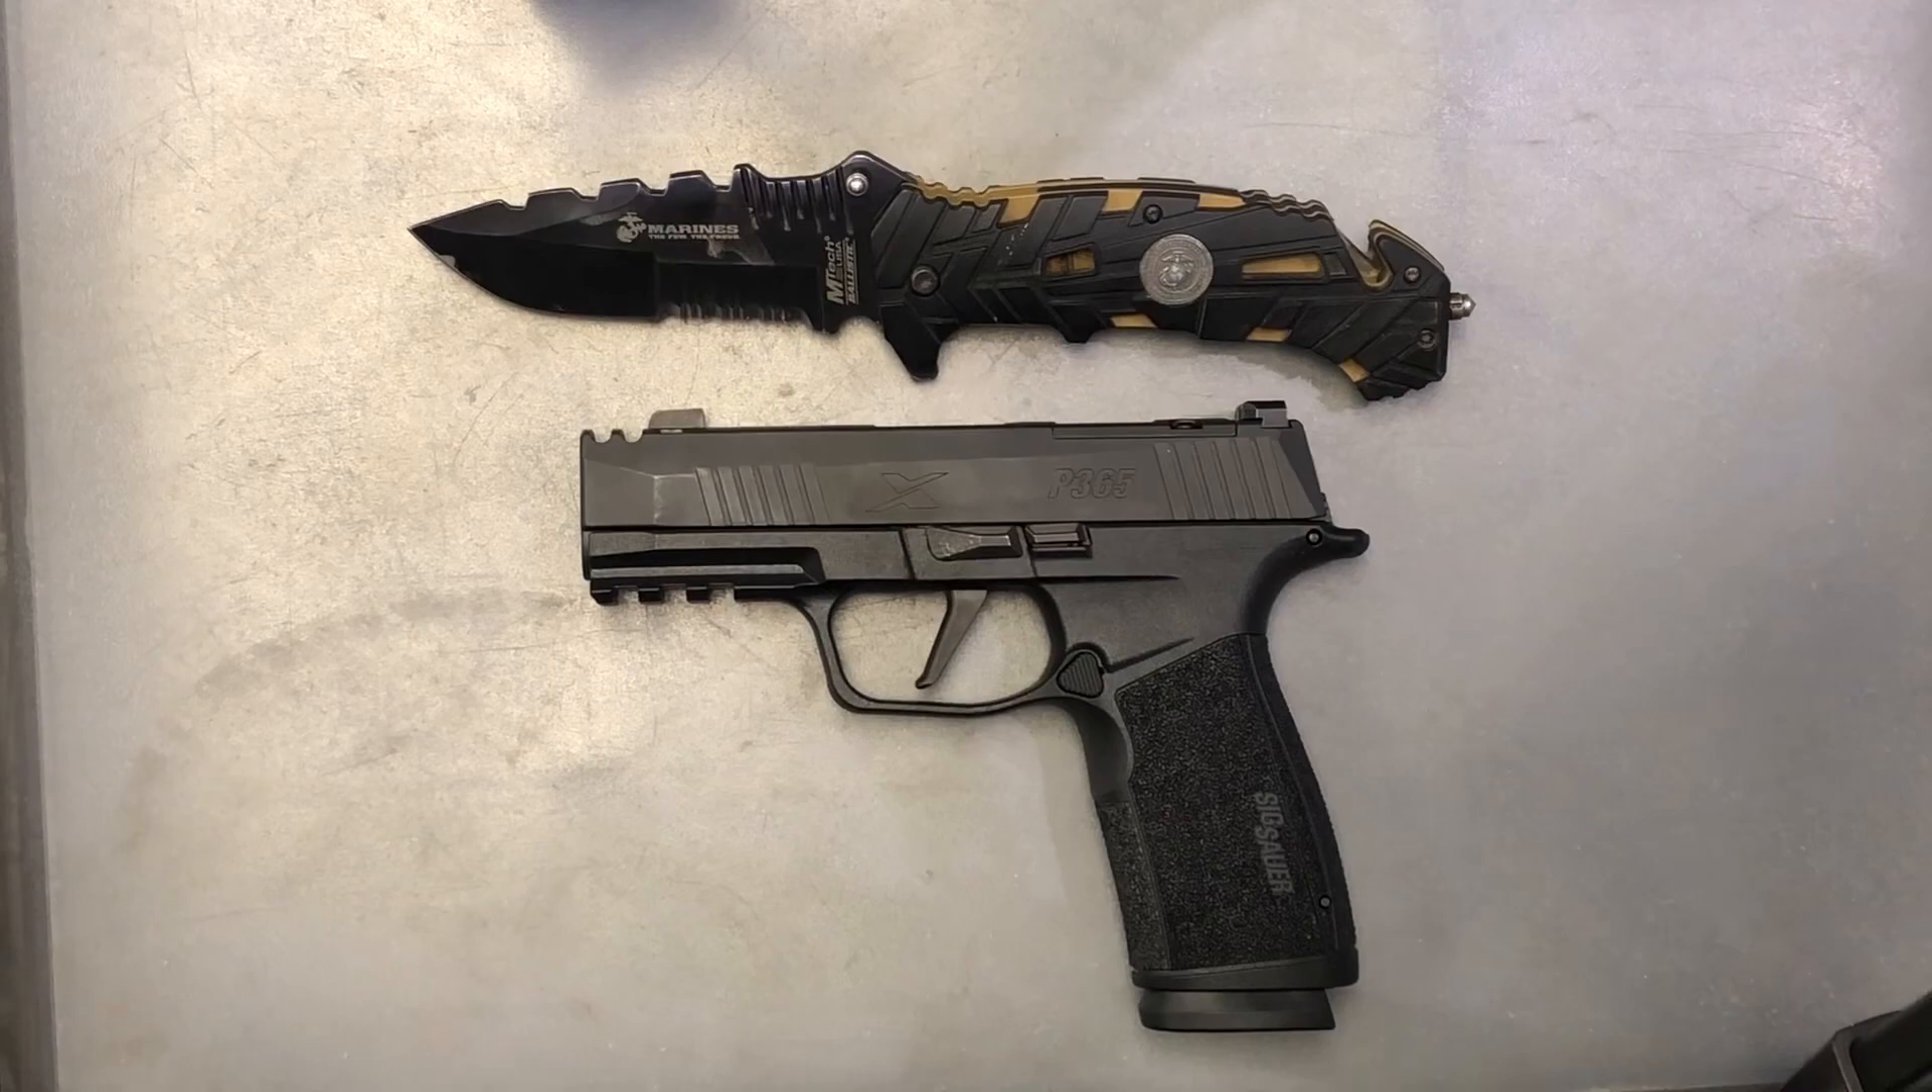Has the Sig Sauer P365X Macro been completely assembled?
Yes.